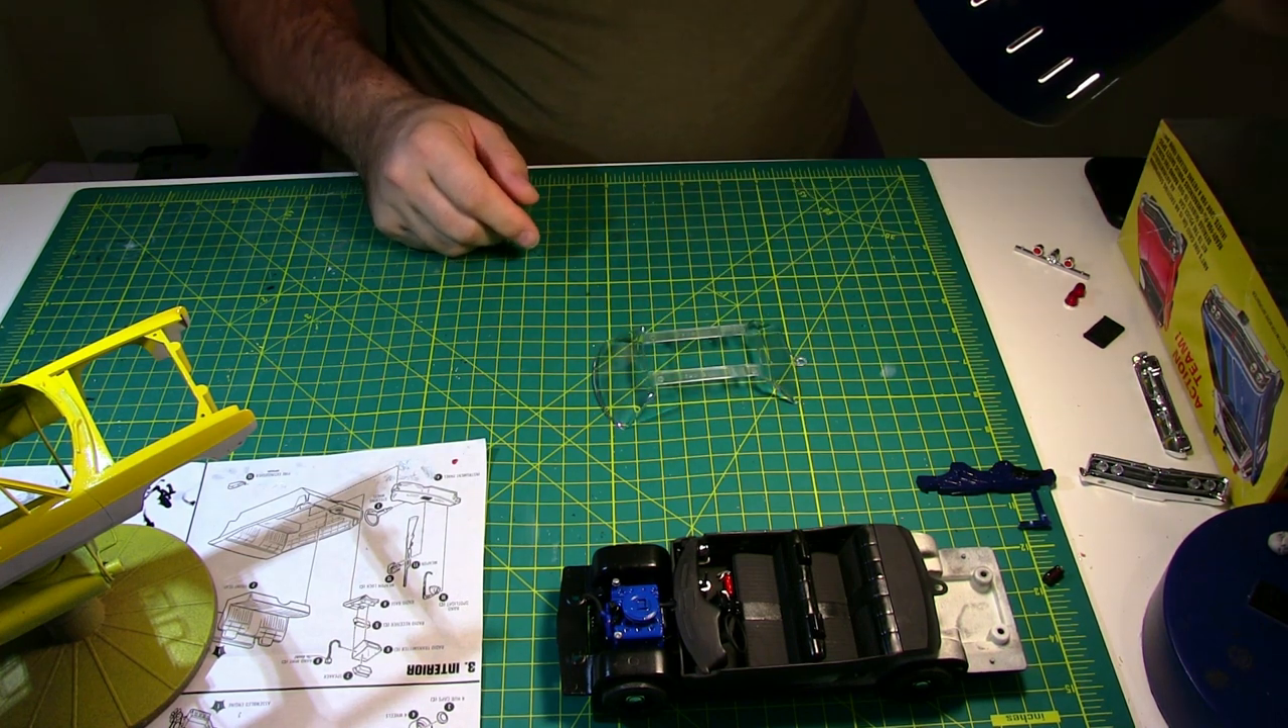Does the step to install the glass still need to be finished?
Yes.